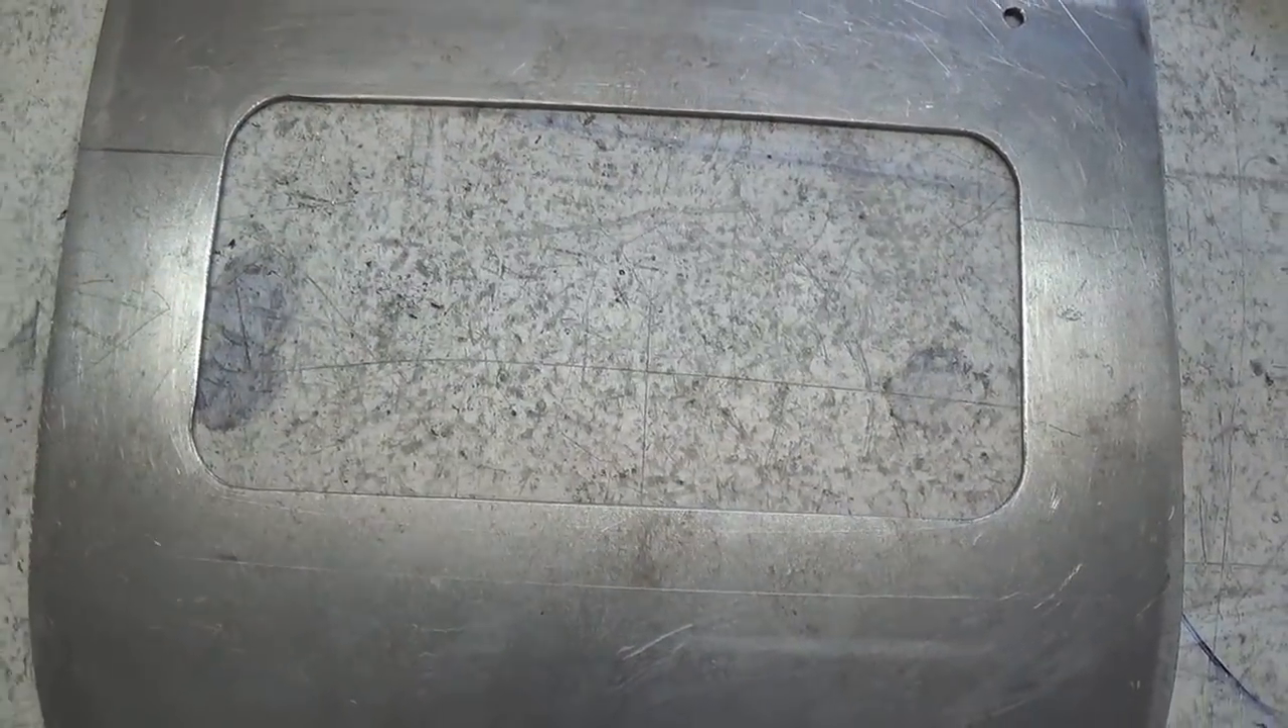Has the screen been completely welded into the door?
No.